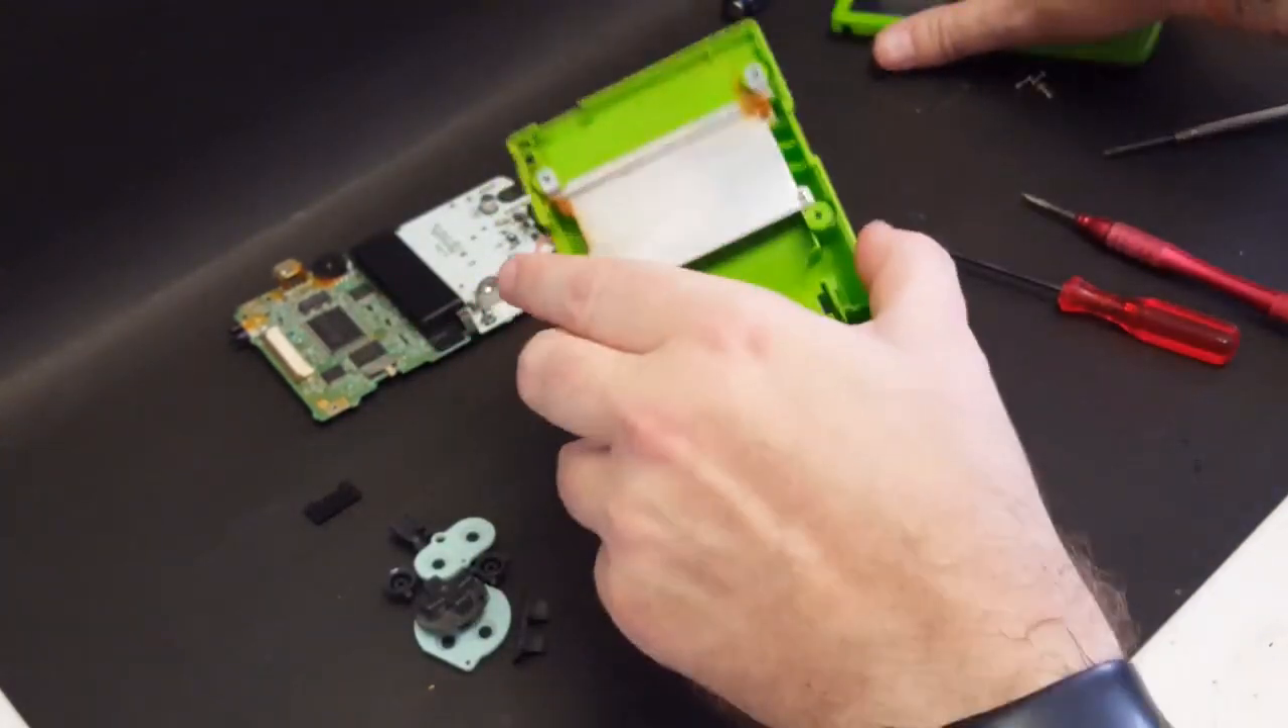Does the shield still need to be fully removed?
Yes.